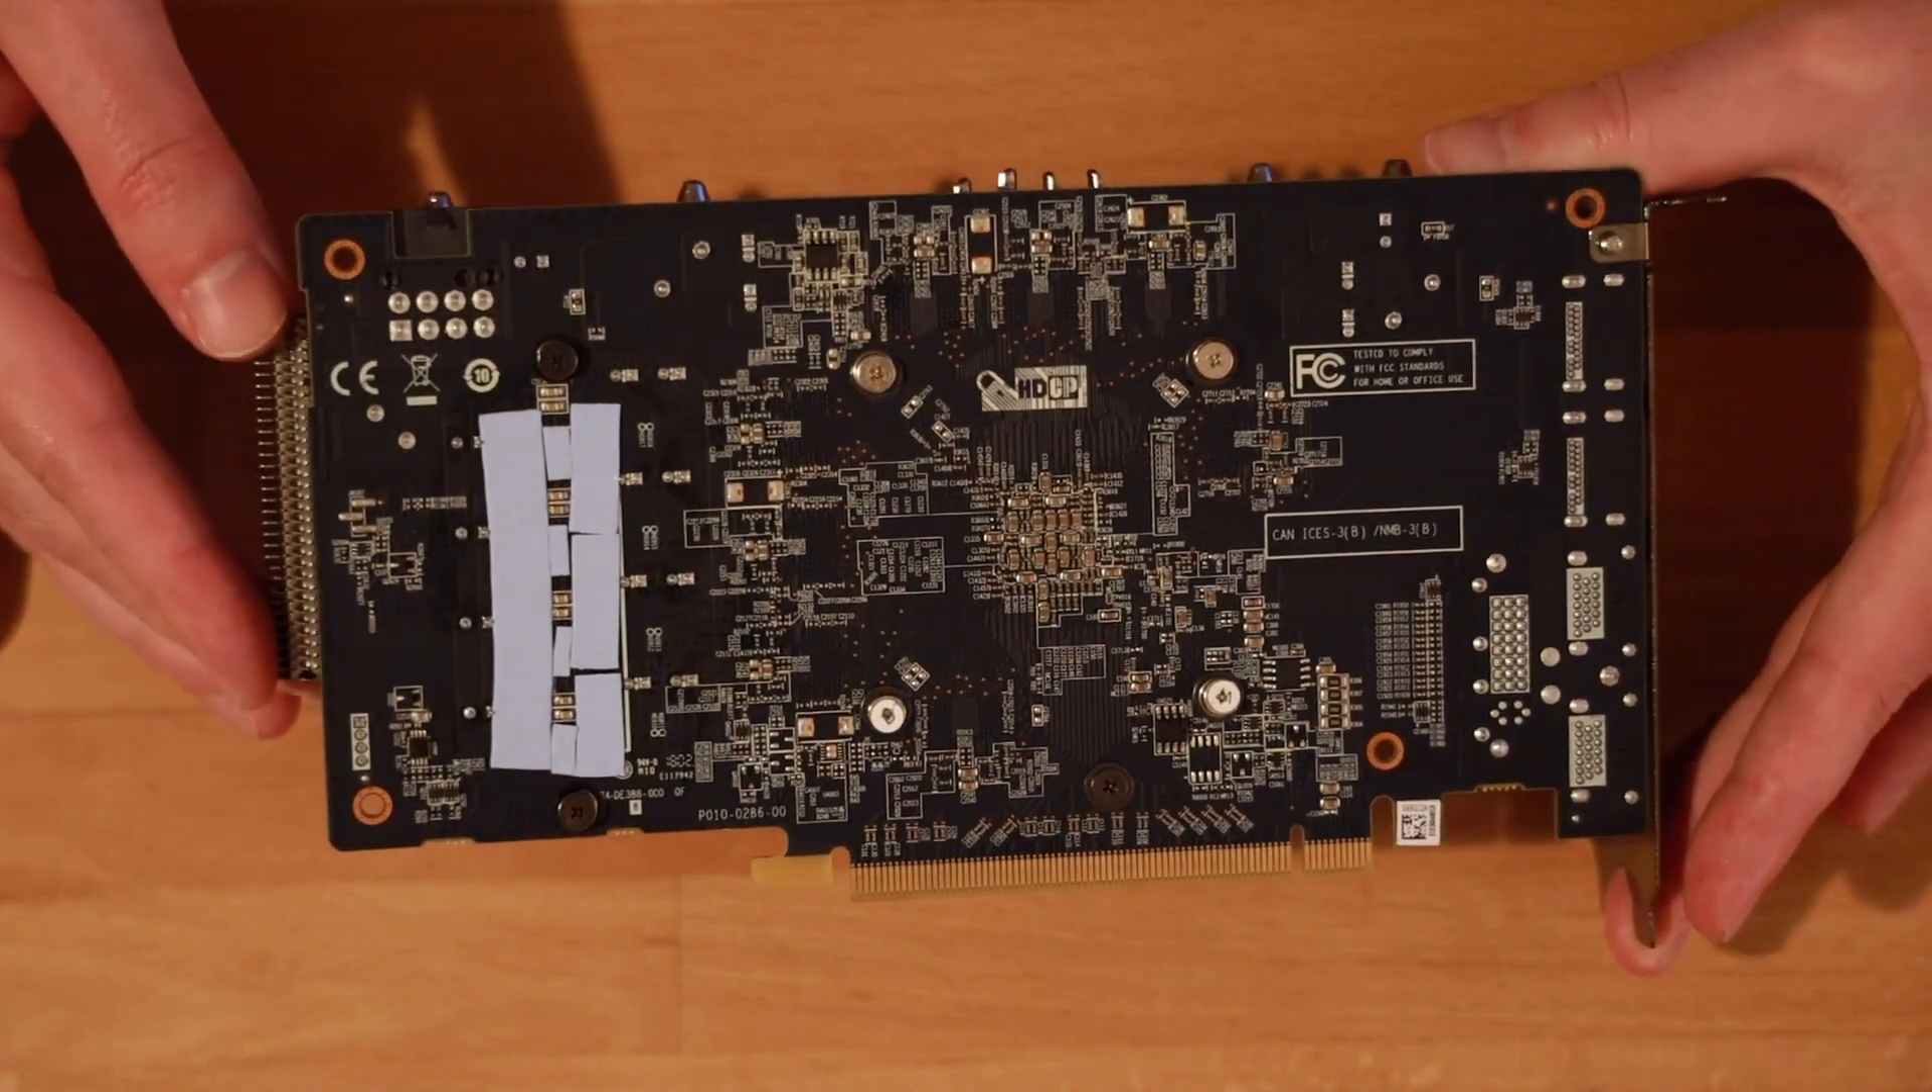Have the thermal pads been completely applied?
Yes.